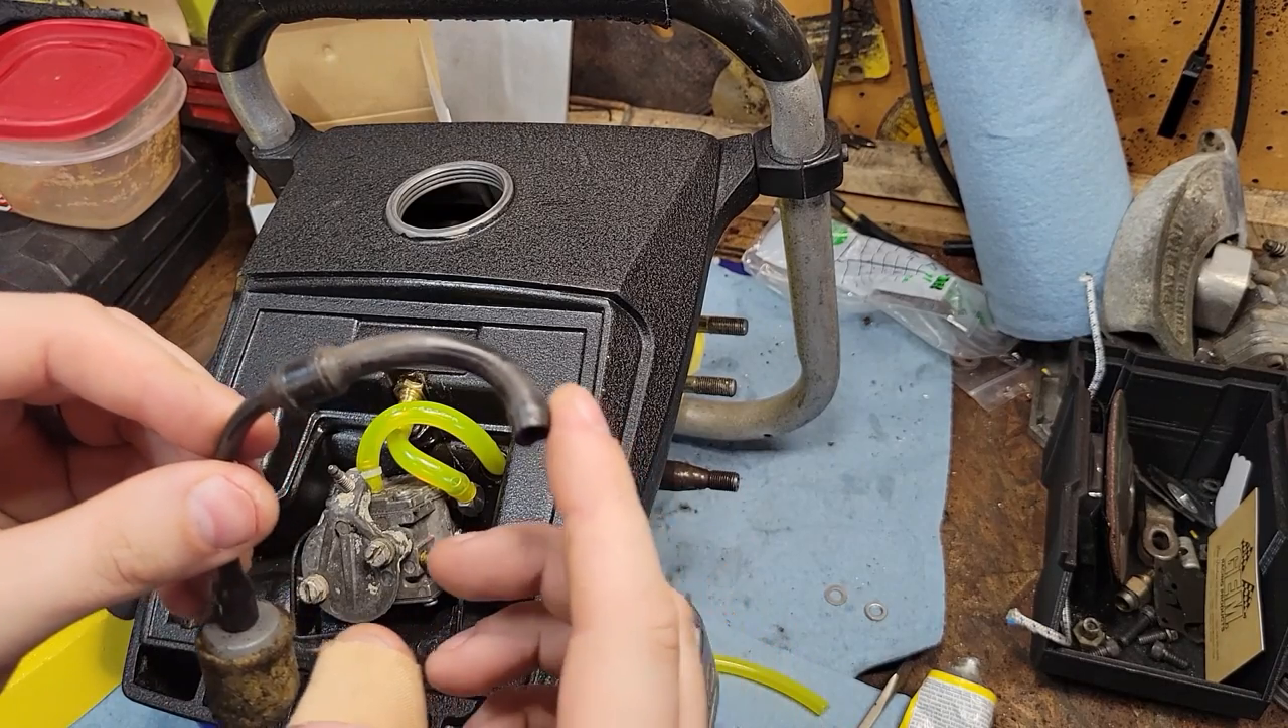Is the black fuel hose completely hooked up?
No.